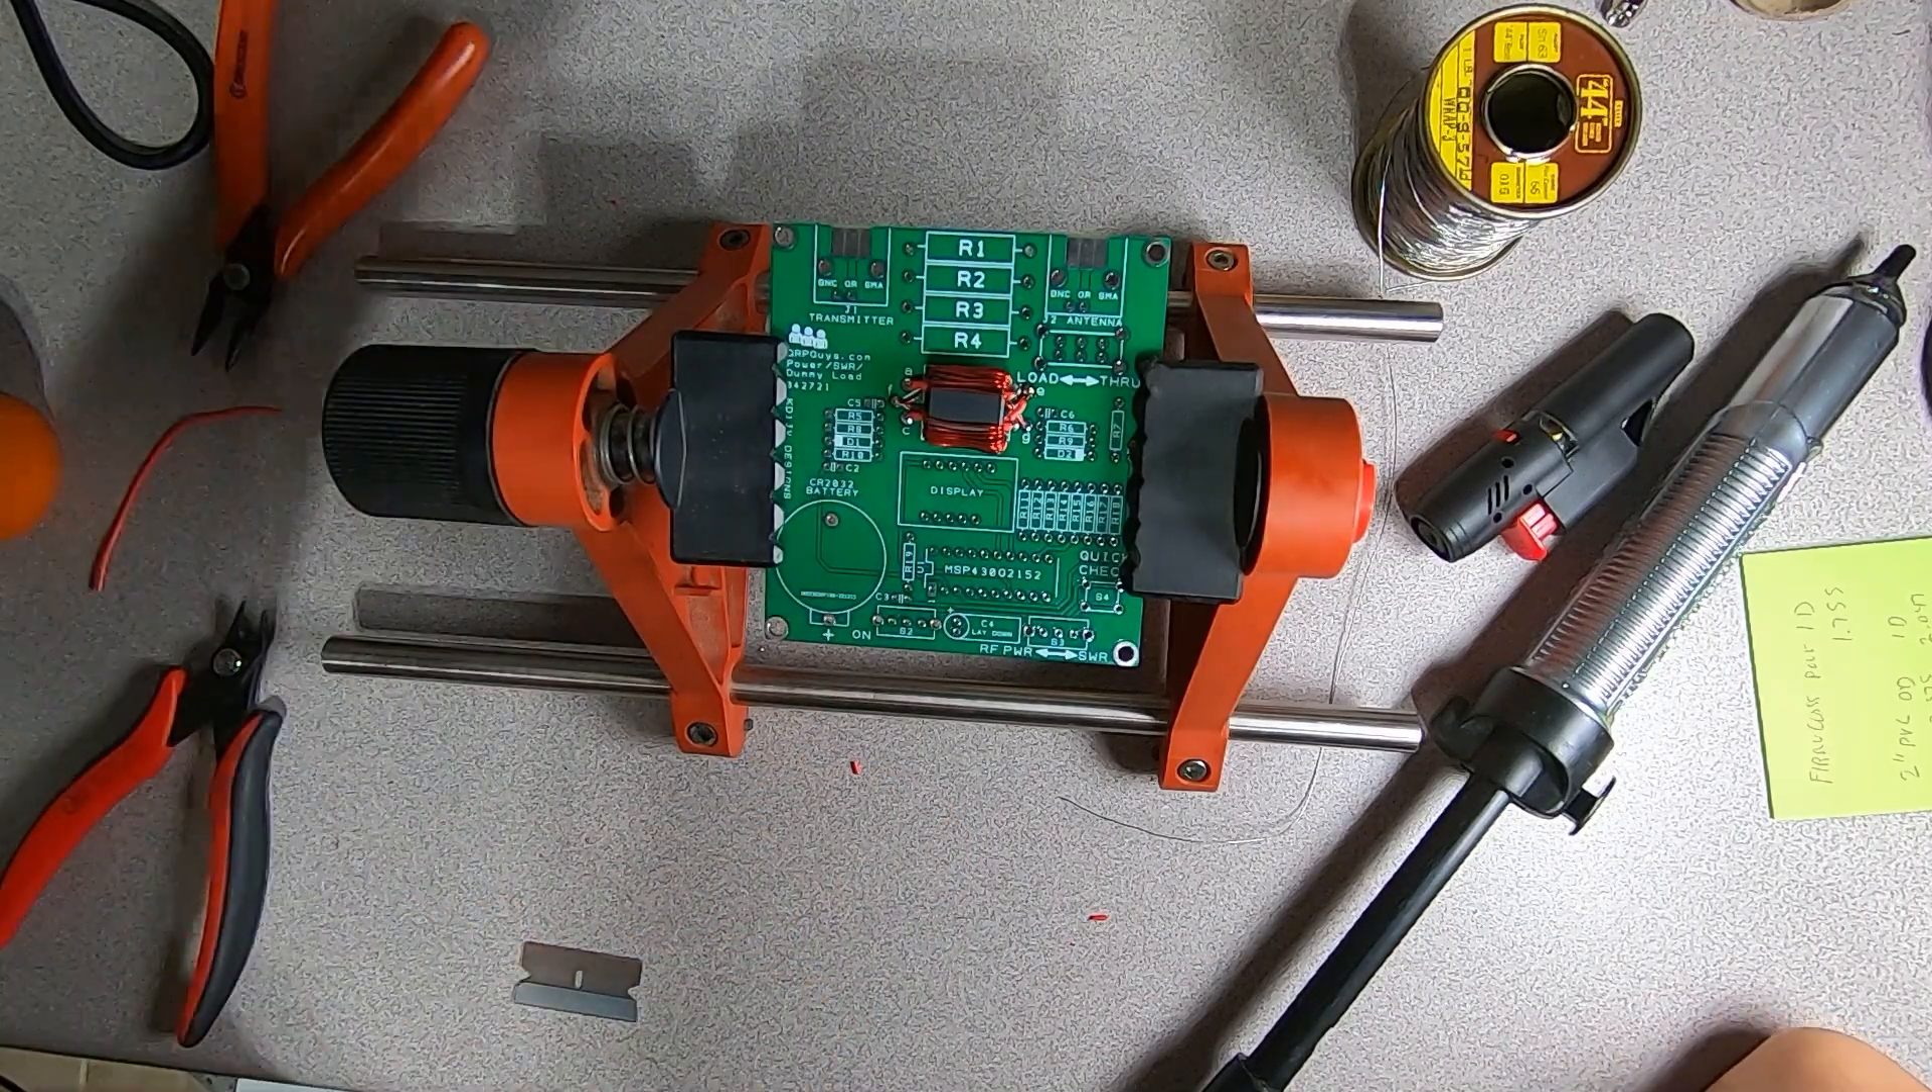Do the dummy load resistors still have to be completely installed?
Yes.